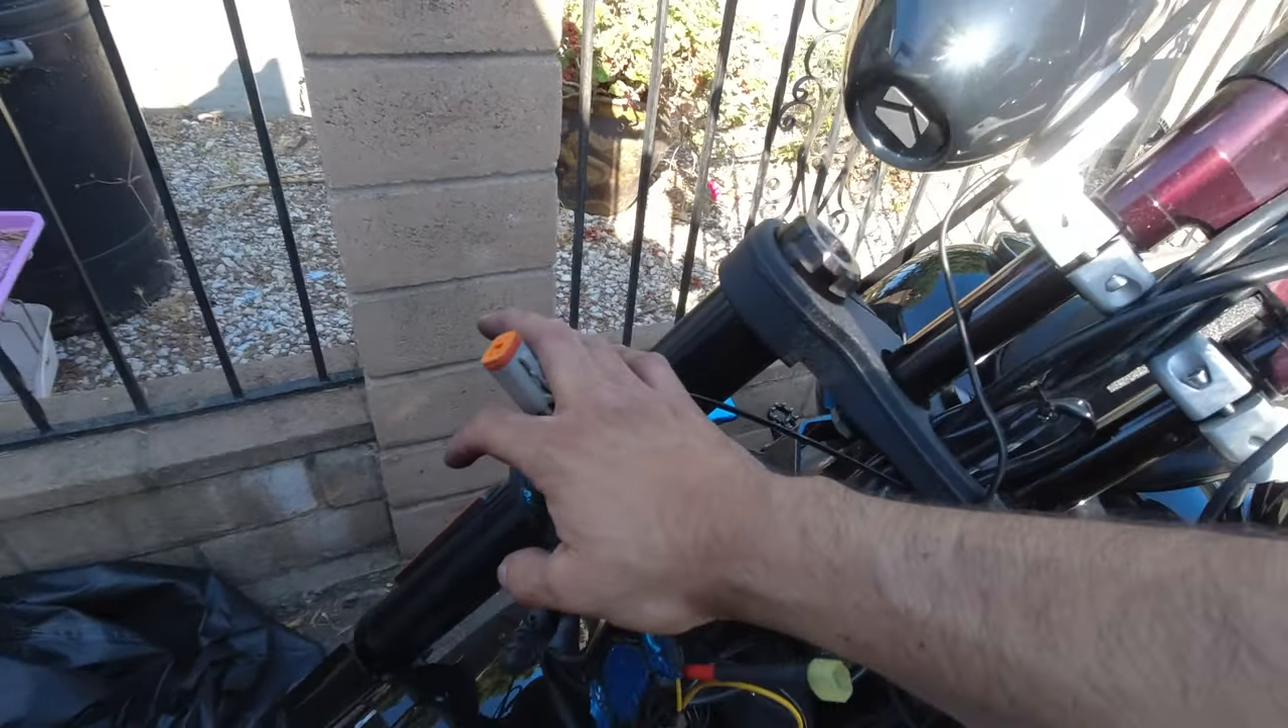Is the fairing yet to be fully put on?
Yes.